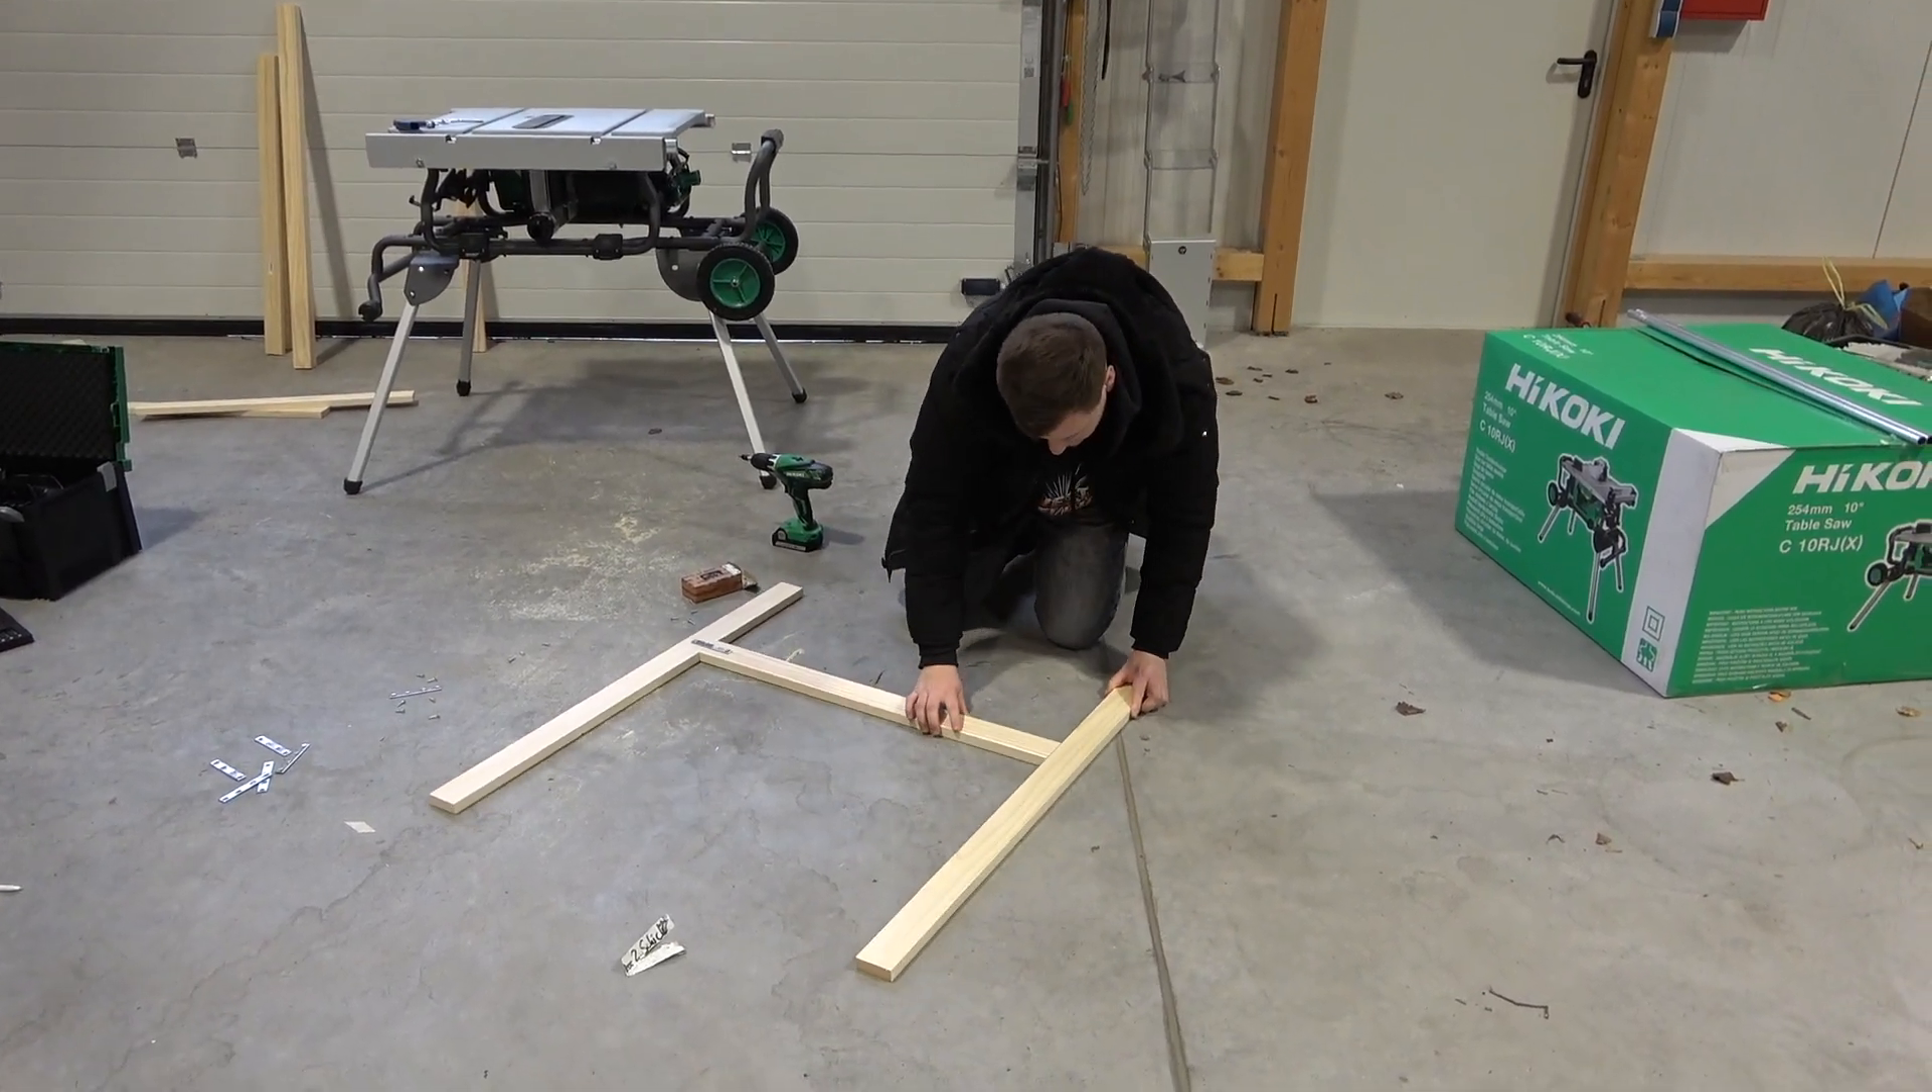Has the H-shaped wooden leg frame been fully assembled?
No.